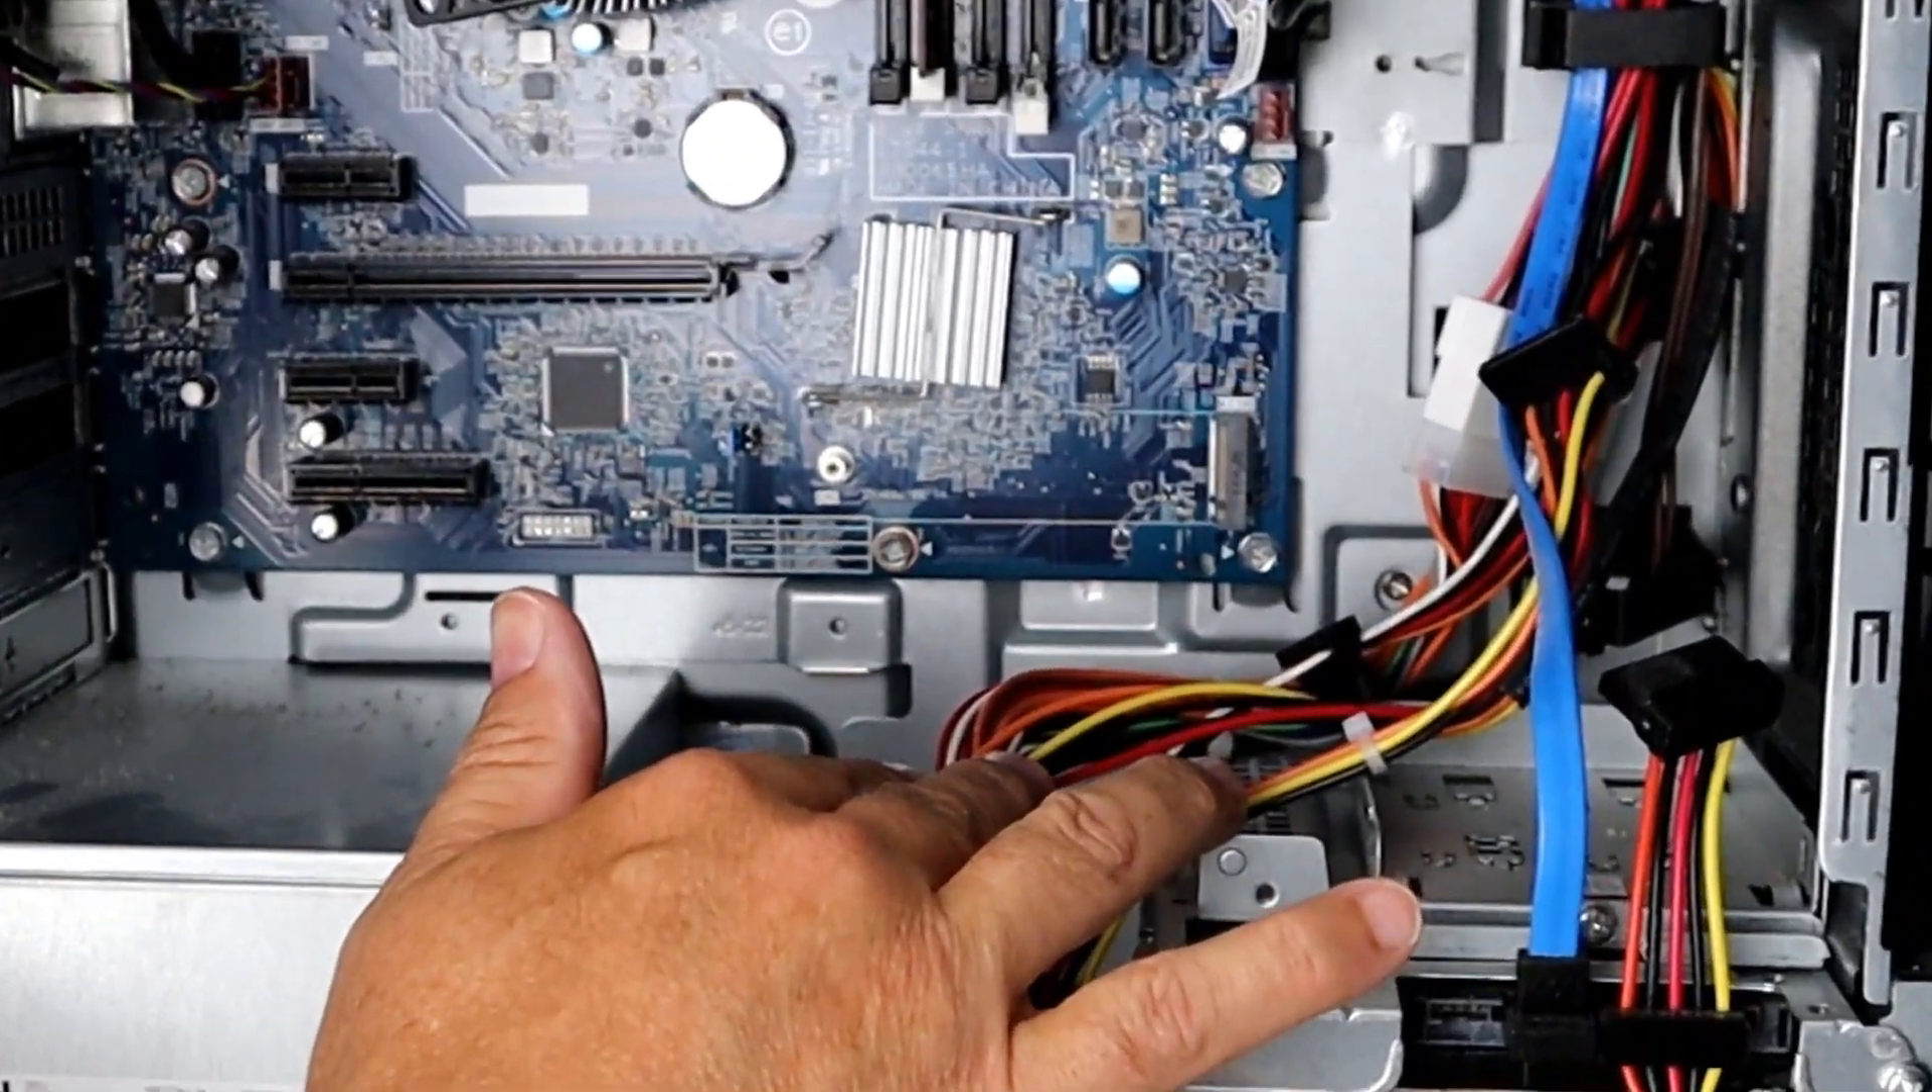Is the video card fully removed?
Yes.